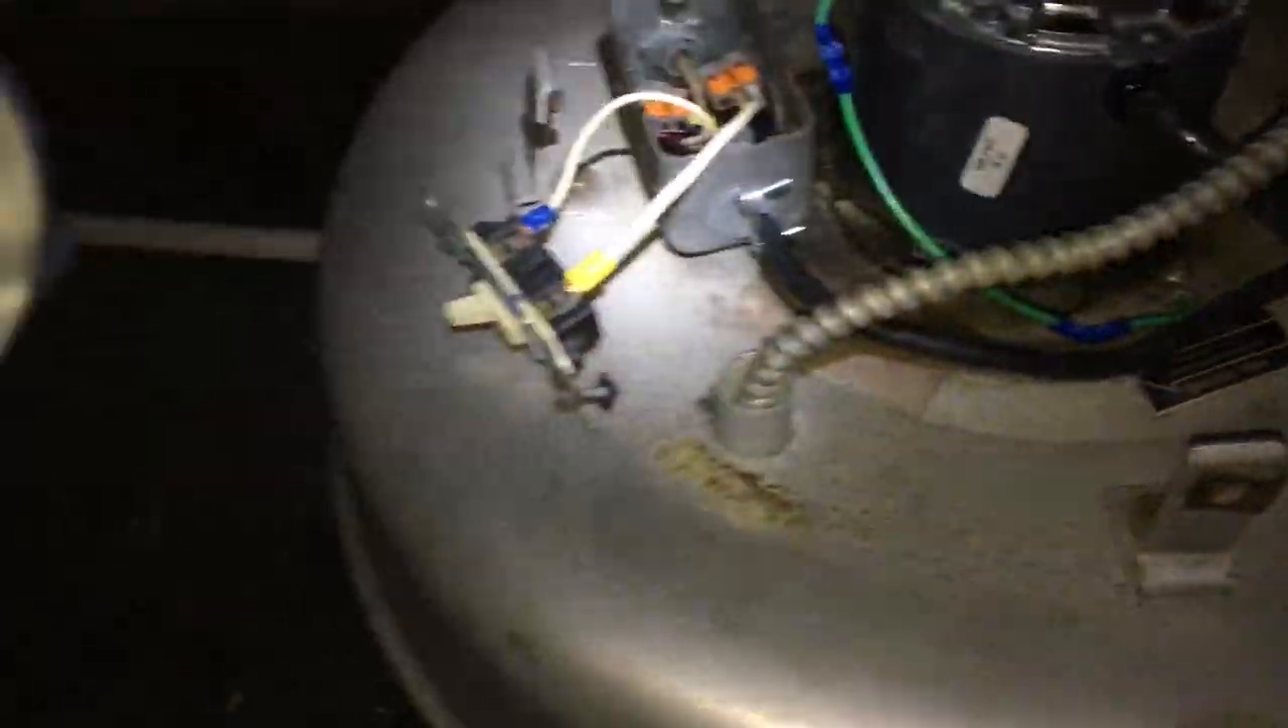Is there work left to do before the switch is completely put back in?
Yes.